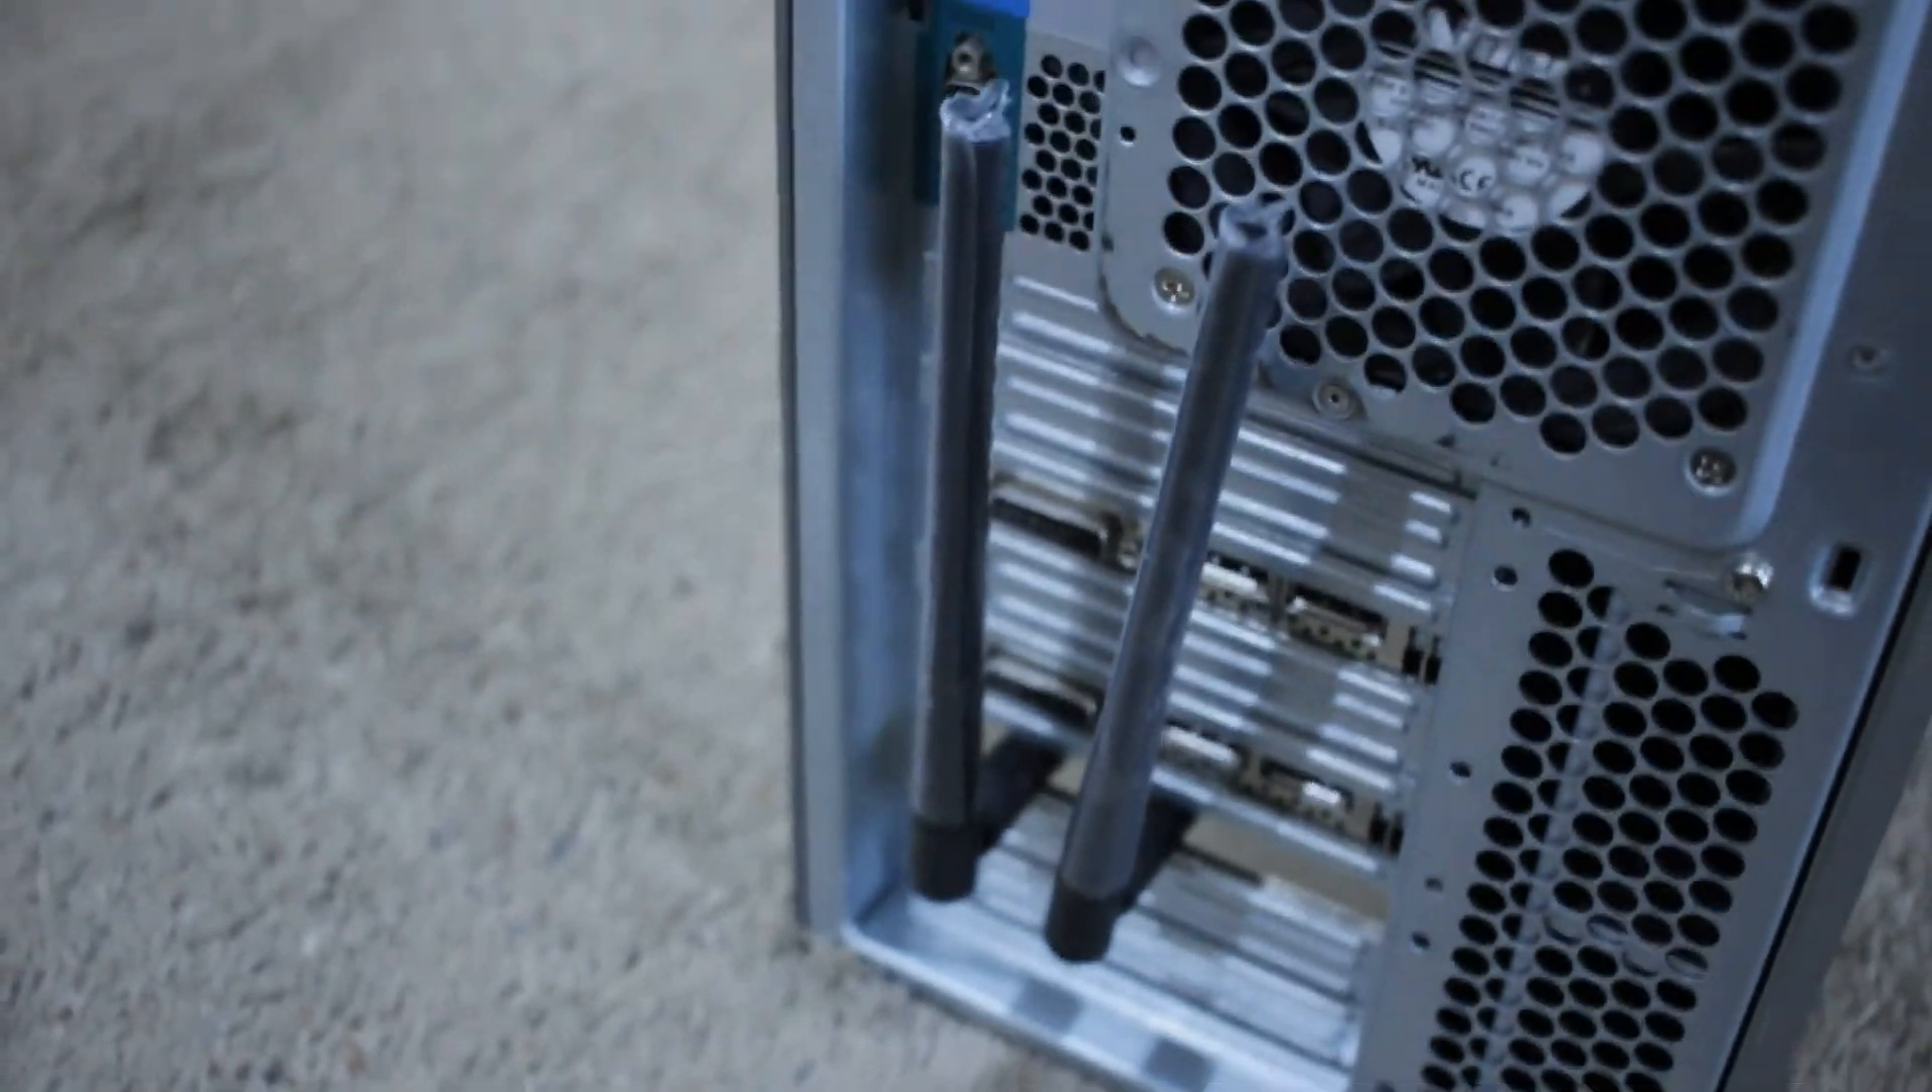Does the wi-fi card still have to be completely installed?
No.